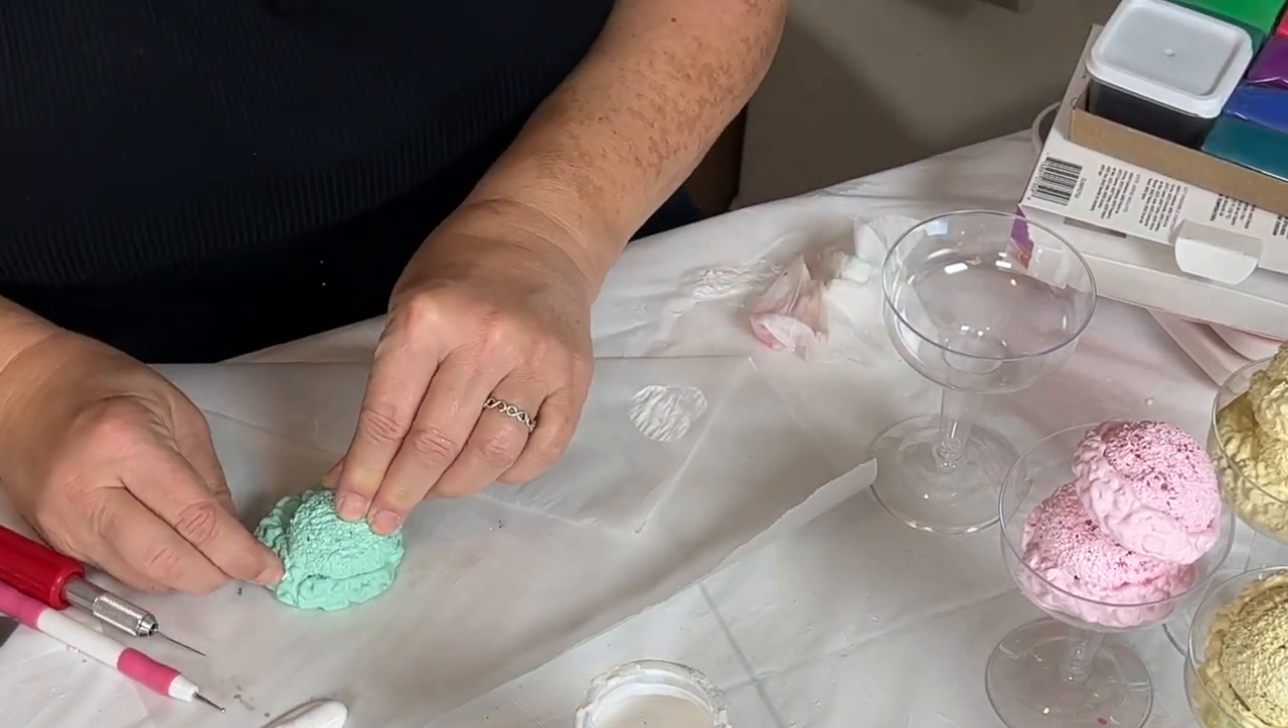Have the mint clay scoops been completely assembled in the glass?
No.